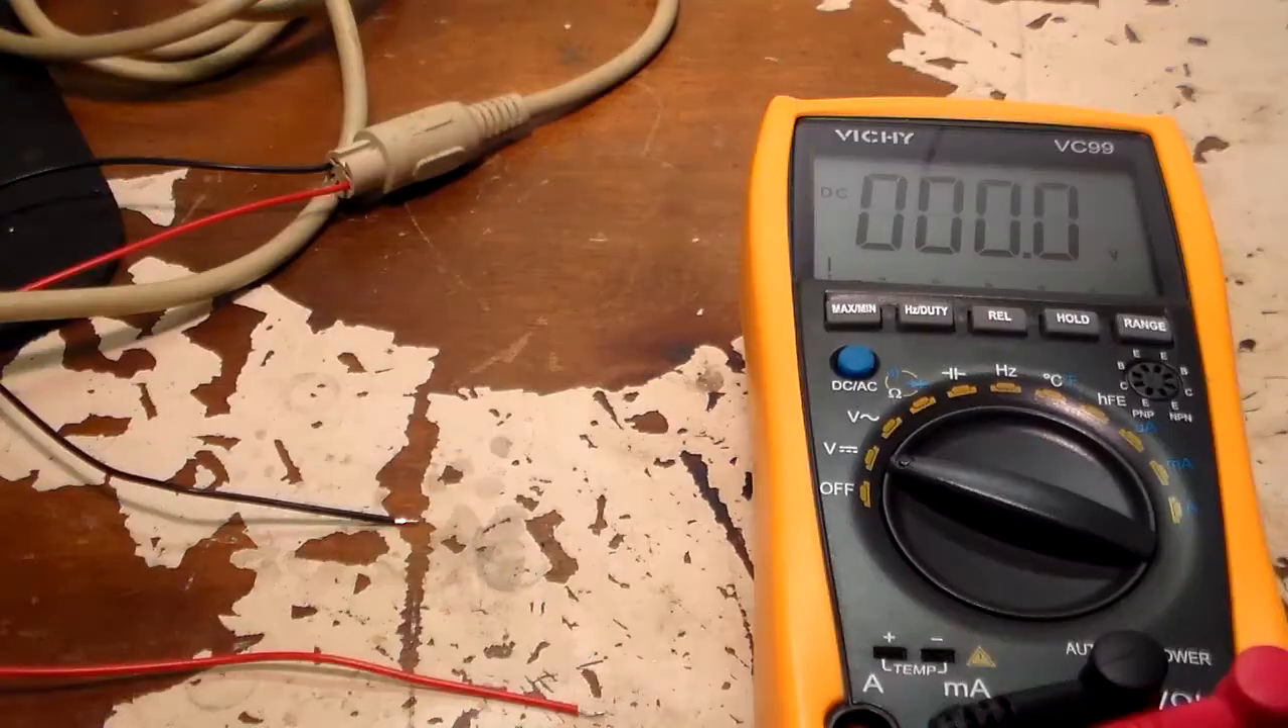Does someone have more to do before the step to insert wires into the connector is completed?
No.